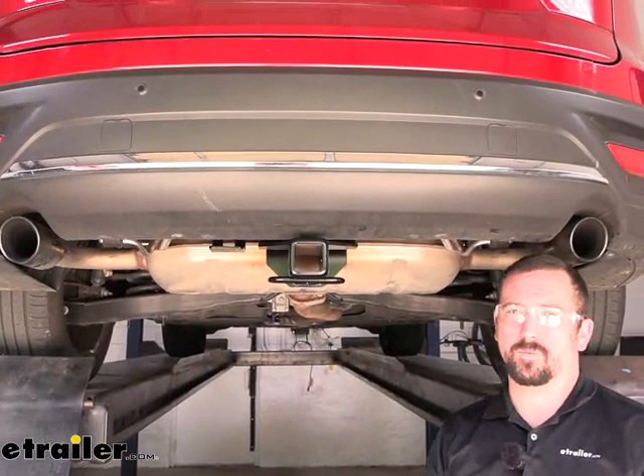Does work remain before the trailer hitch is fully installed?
No.